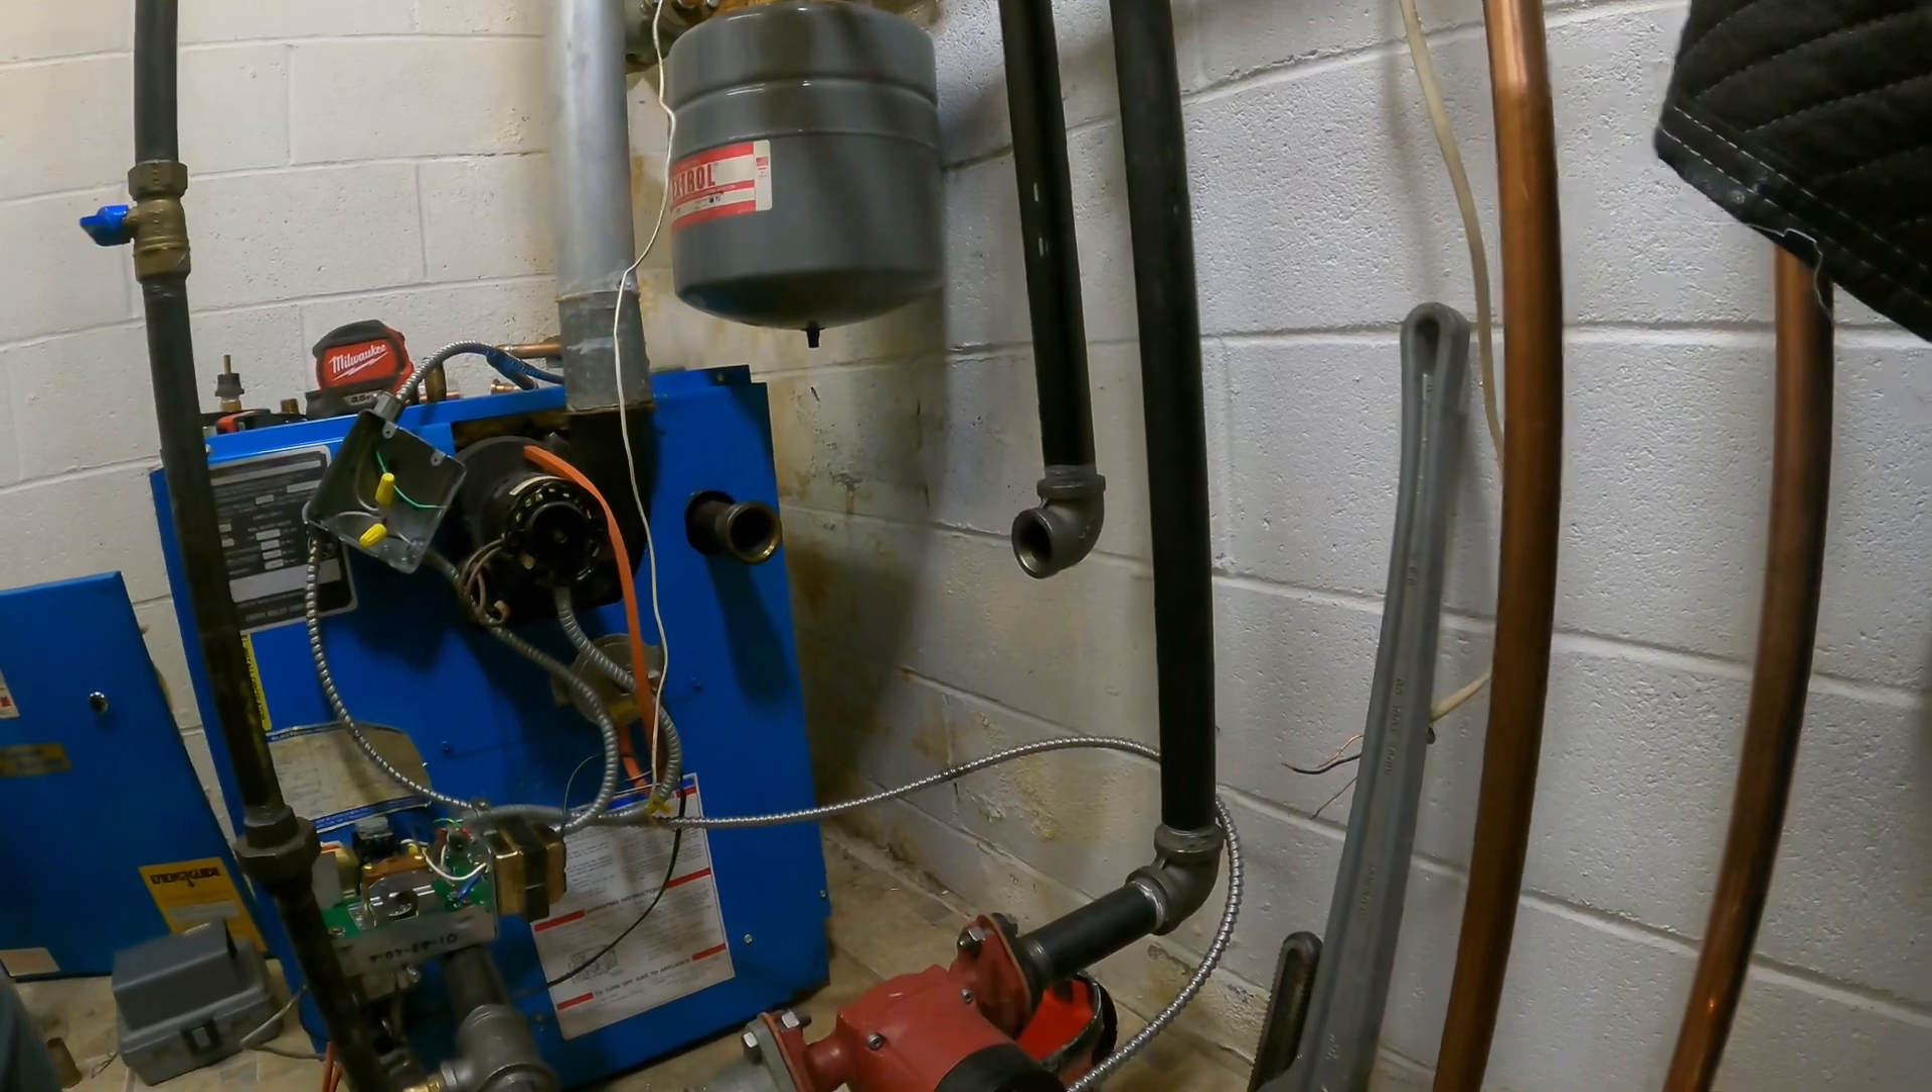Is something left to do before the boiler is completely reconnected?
Yes.